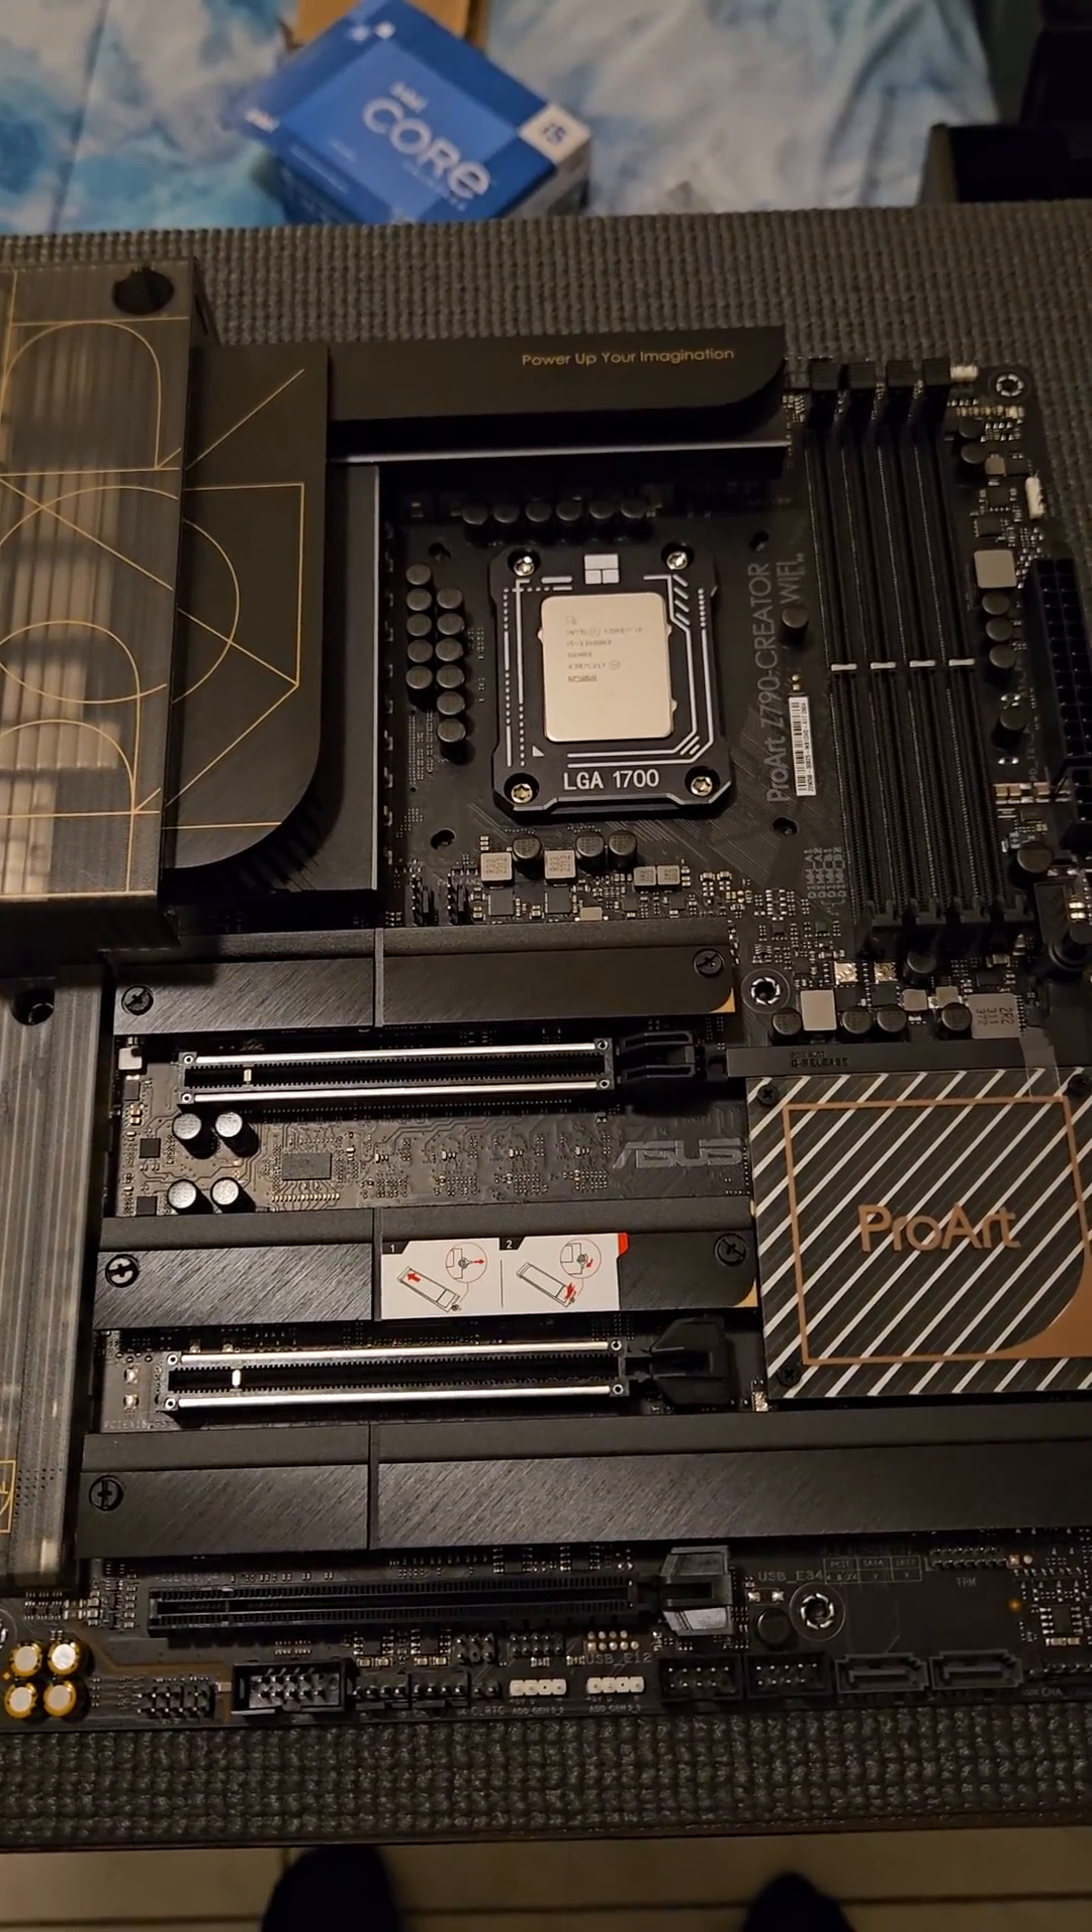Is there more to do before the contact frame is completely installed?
No.